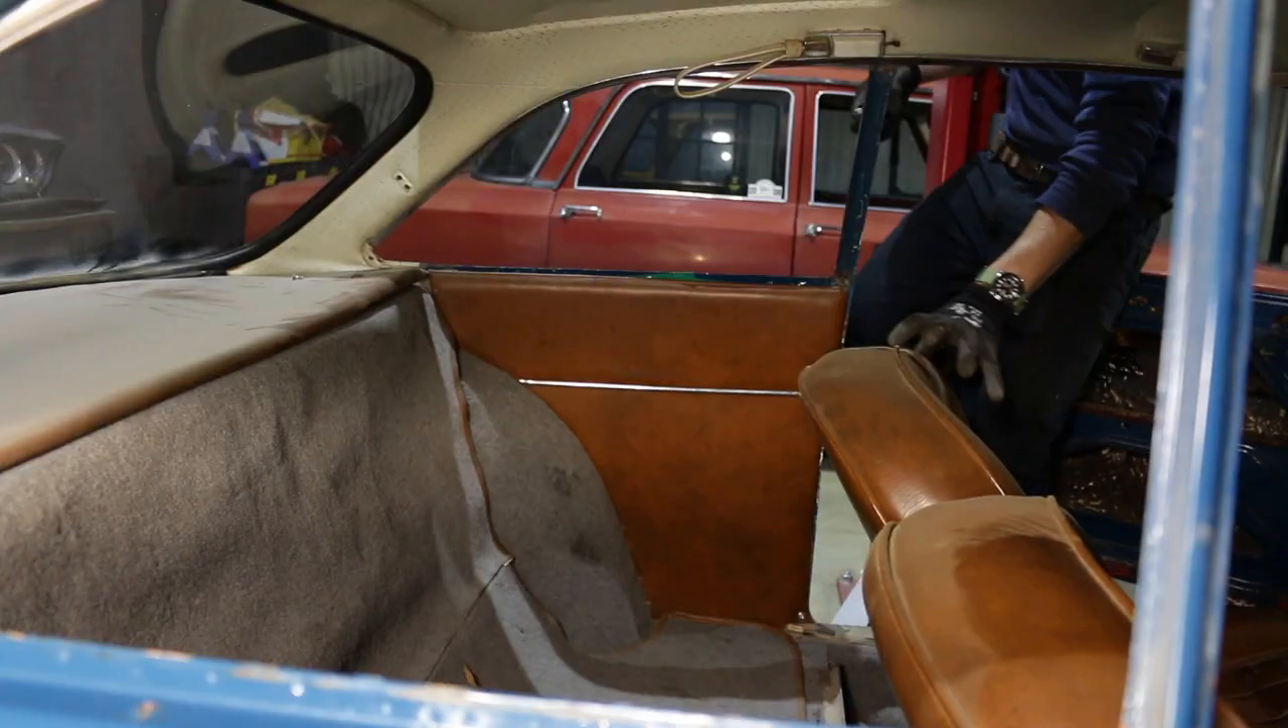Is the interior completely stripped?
No.